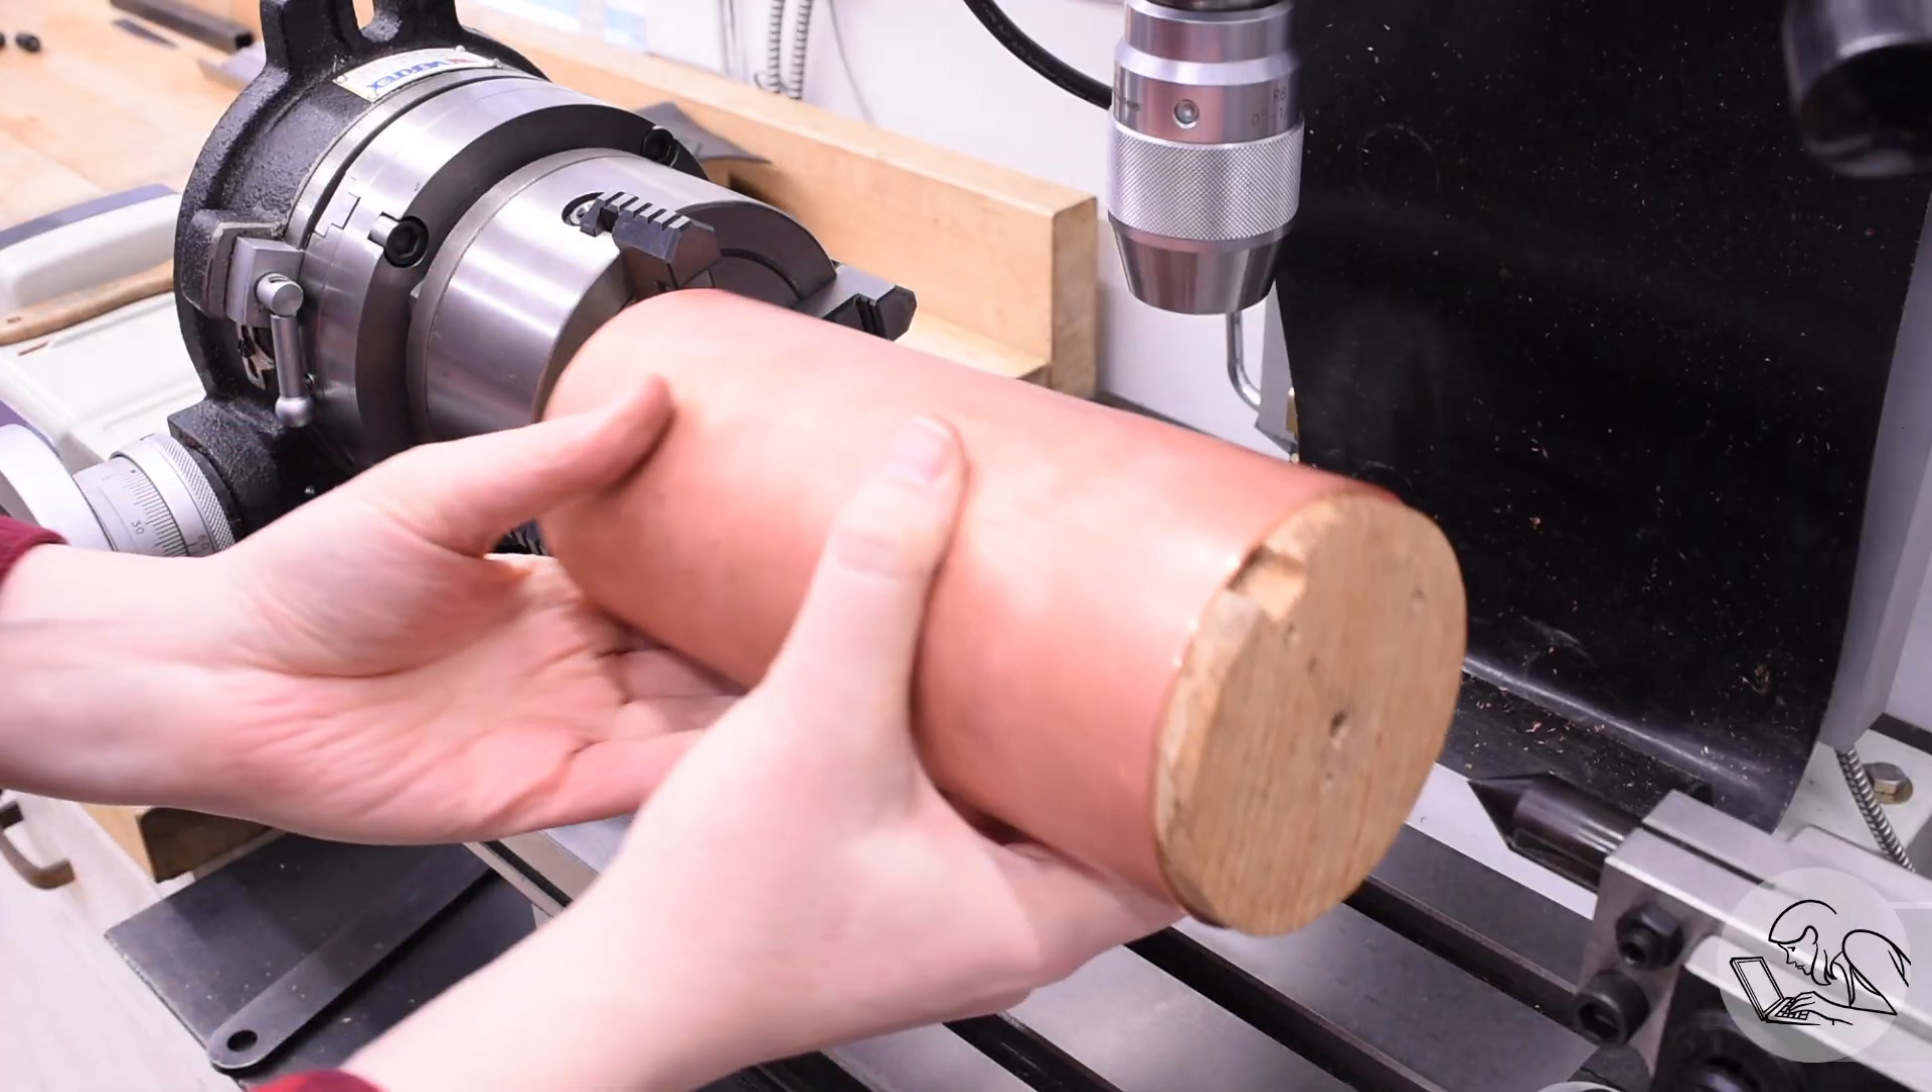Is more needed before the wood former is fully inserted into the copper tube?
No.